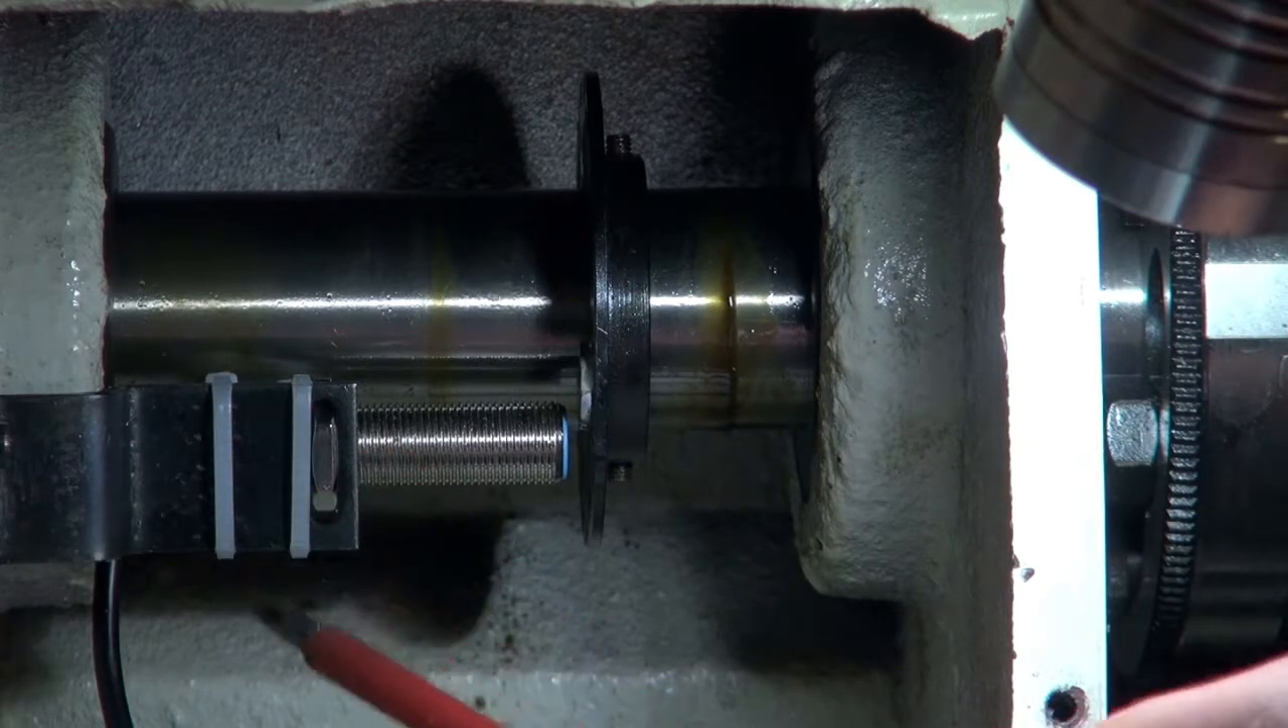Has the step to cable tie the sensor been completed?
Yes.